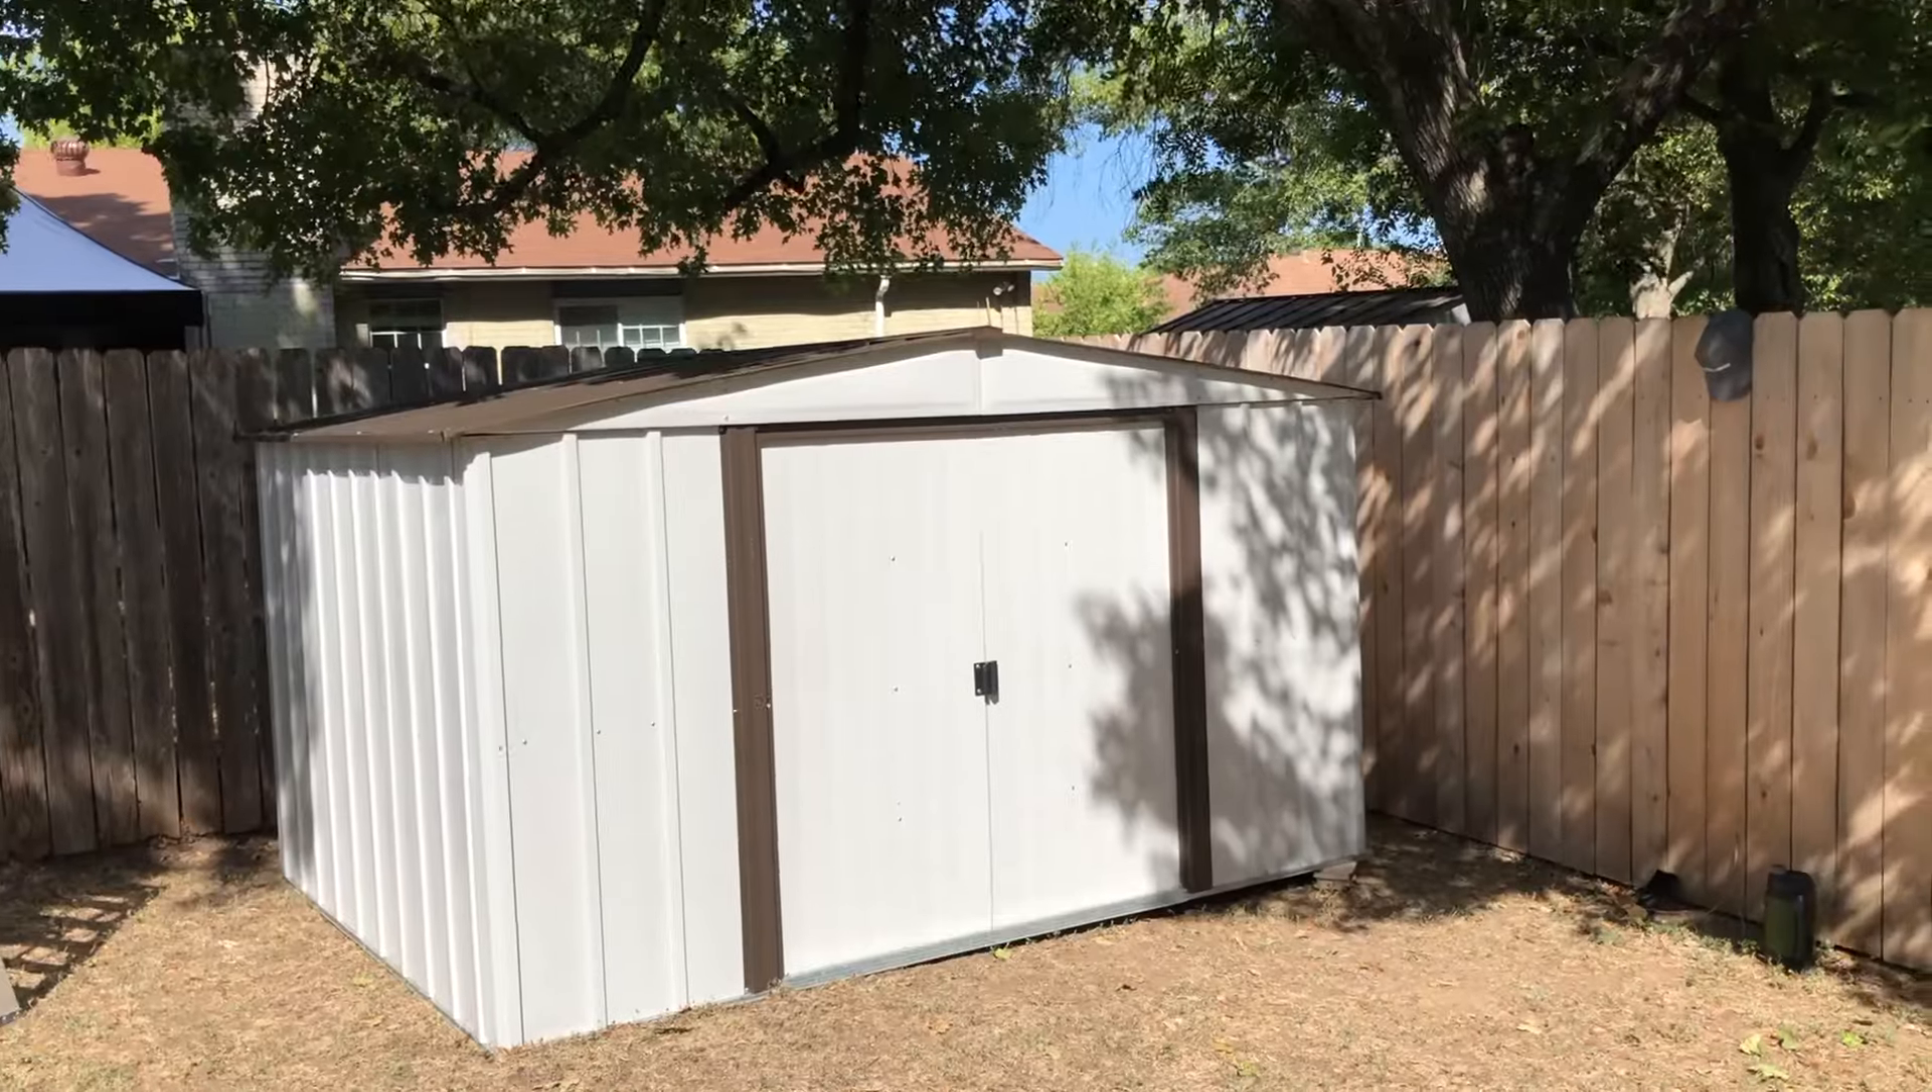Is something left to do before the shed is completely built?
No.